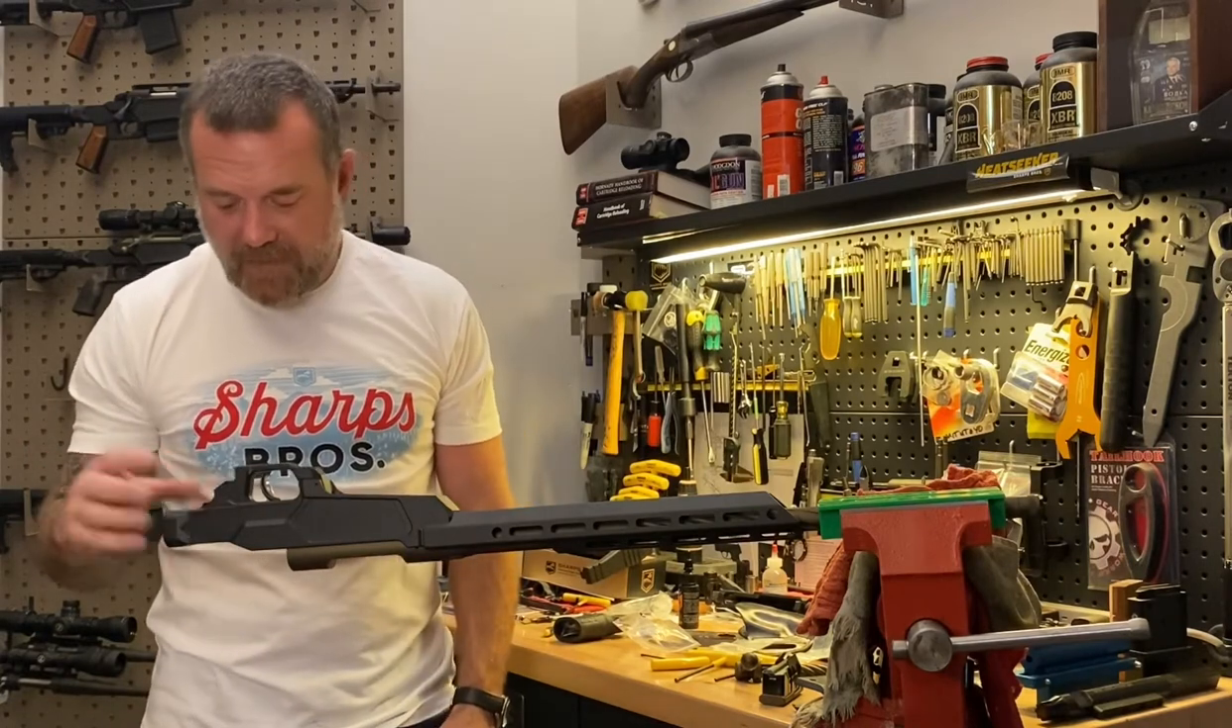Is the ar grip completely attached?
No.